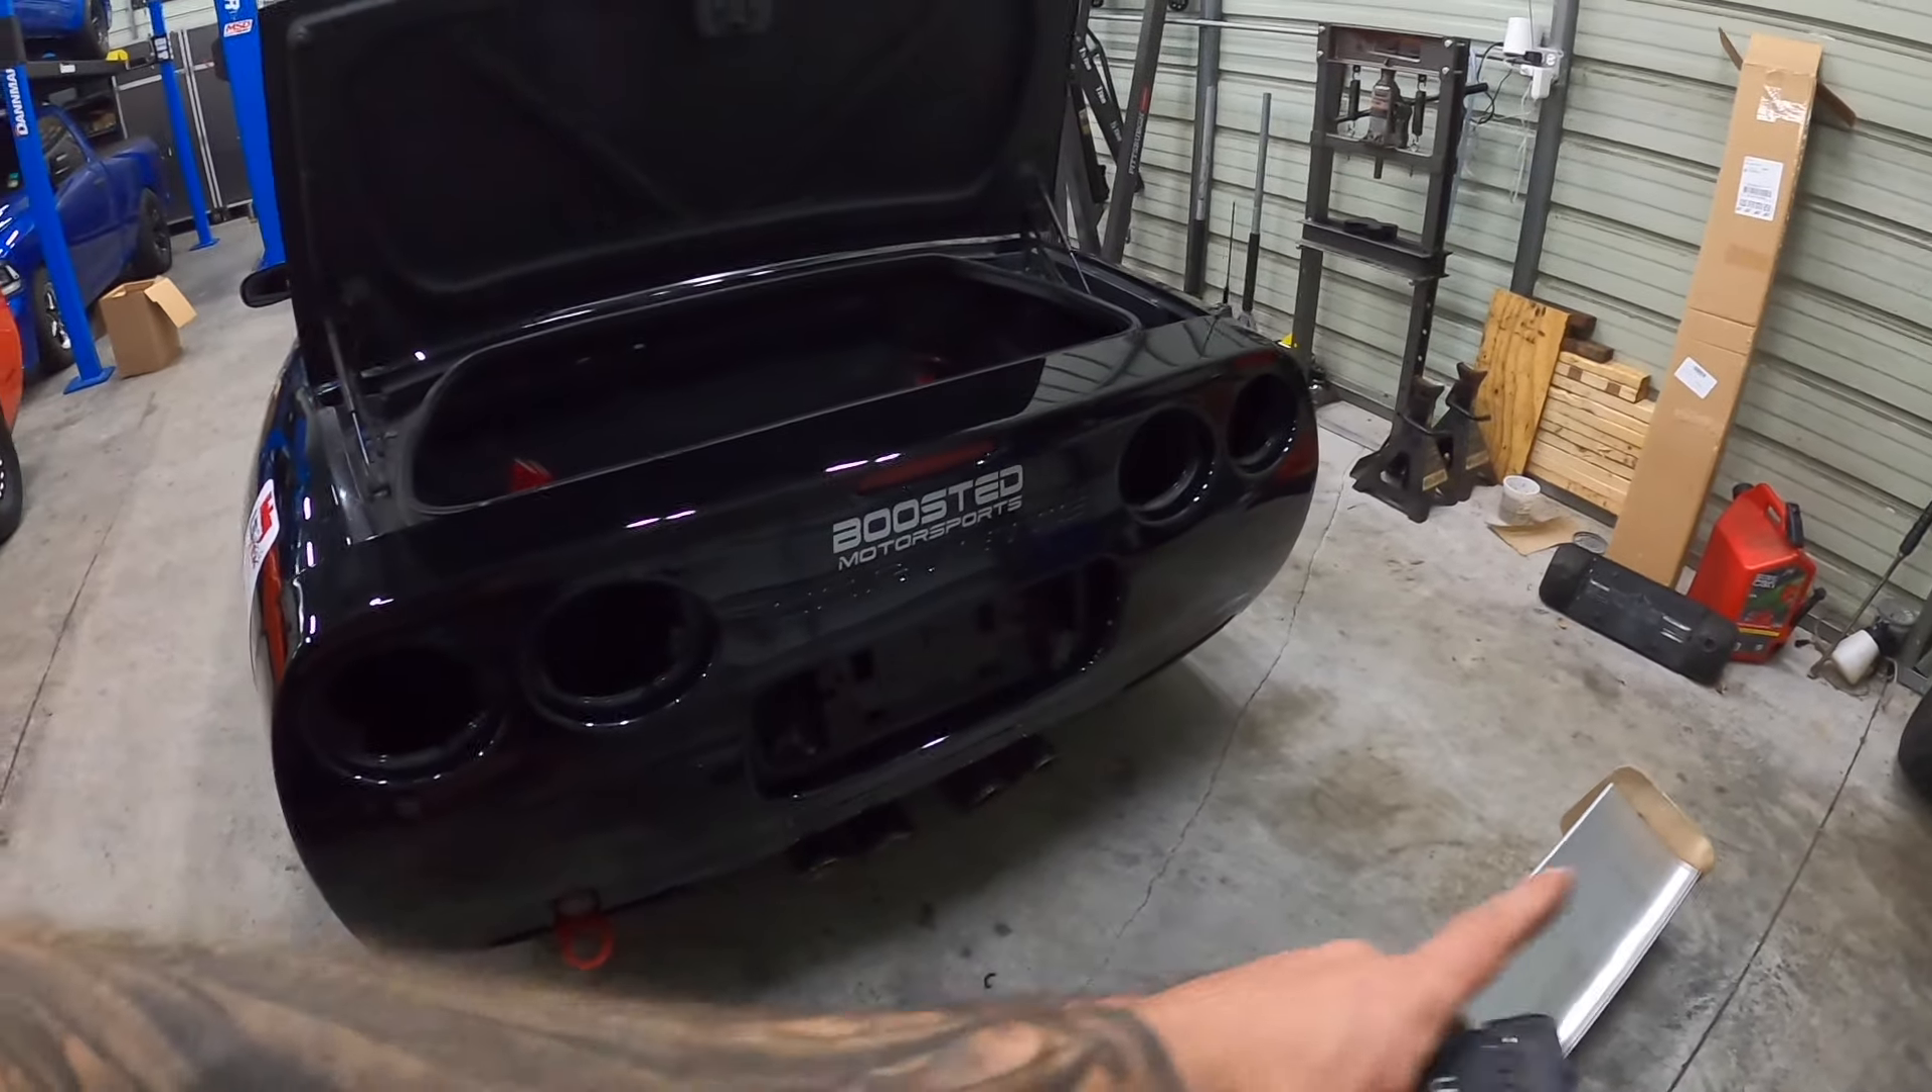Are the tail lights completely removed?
Yes.